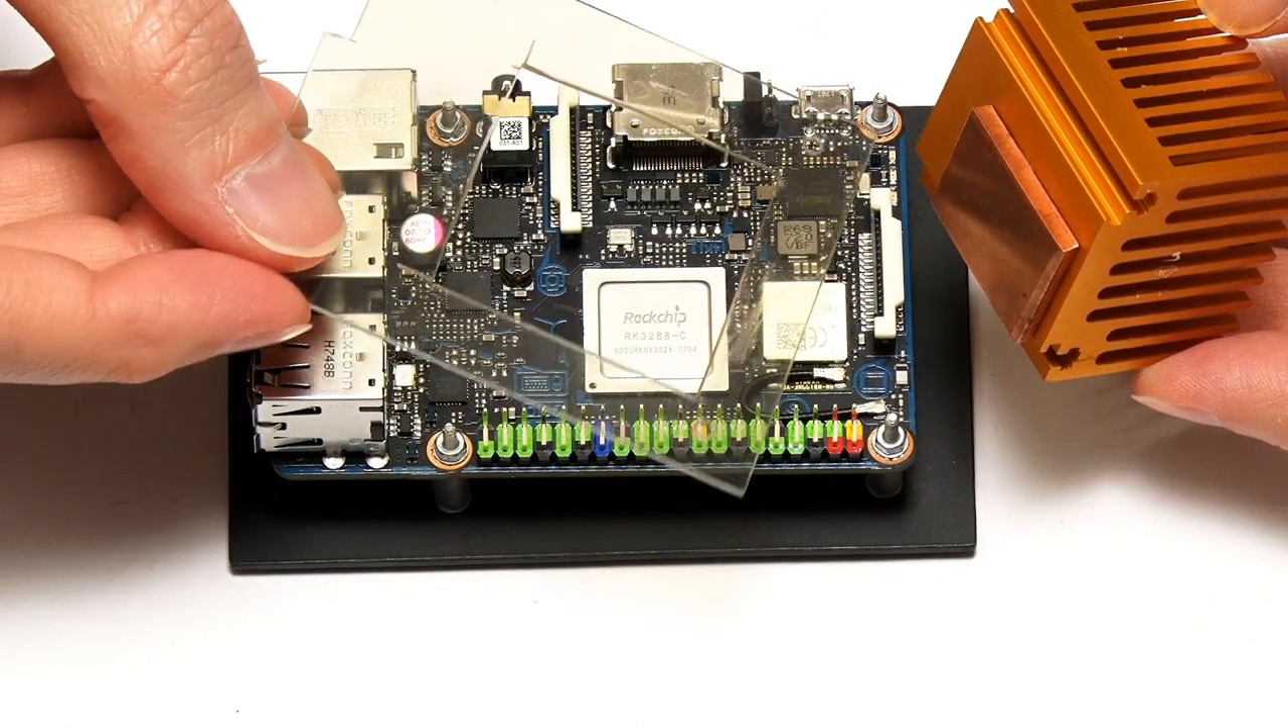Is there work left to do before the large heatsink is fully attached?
Yes.